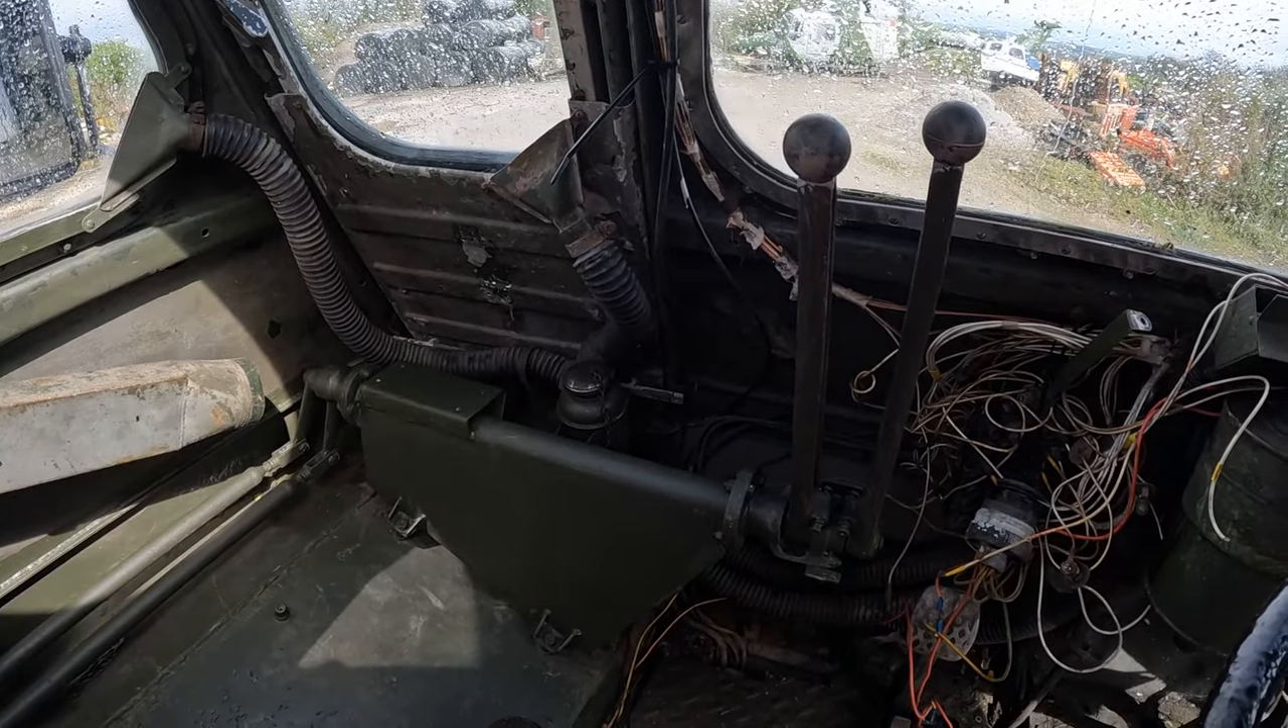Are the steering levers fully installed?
Yes.